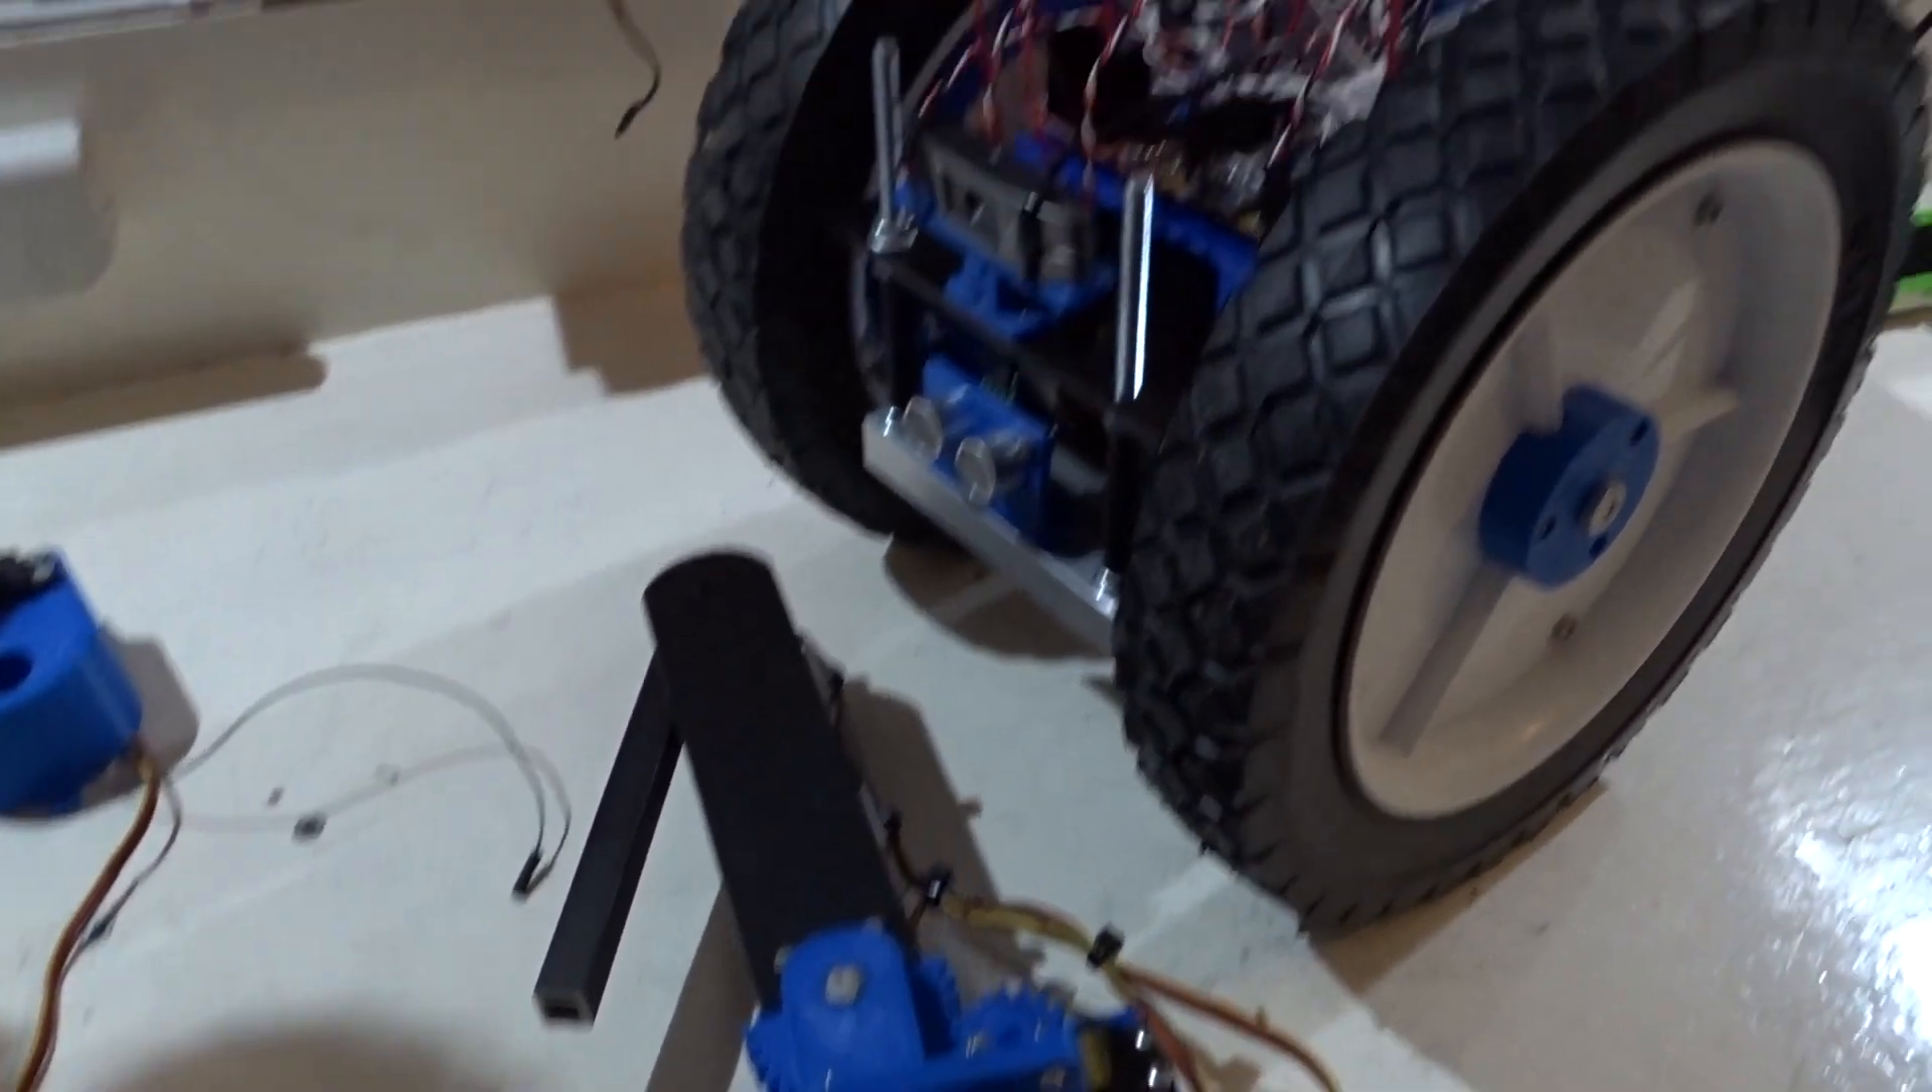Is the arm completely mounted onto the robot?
No.